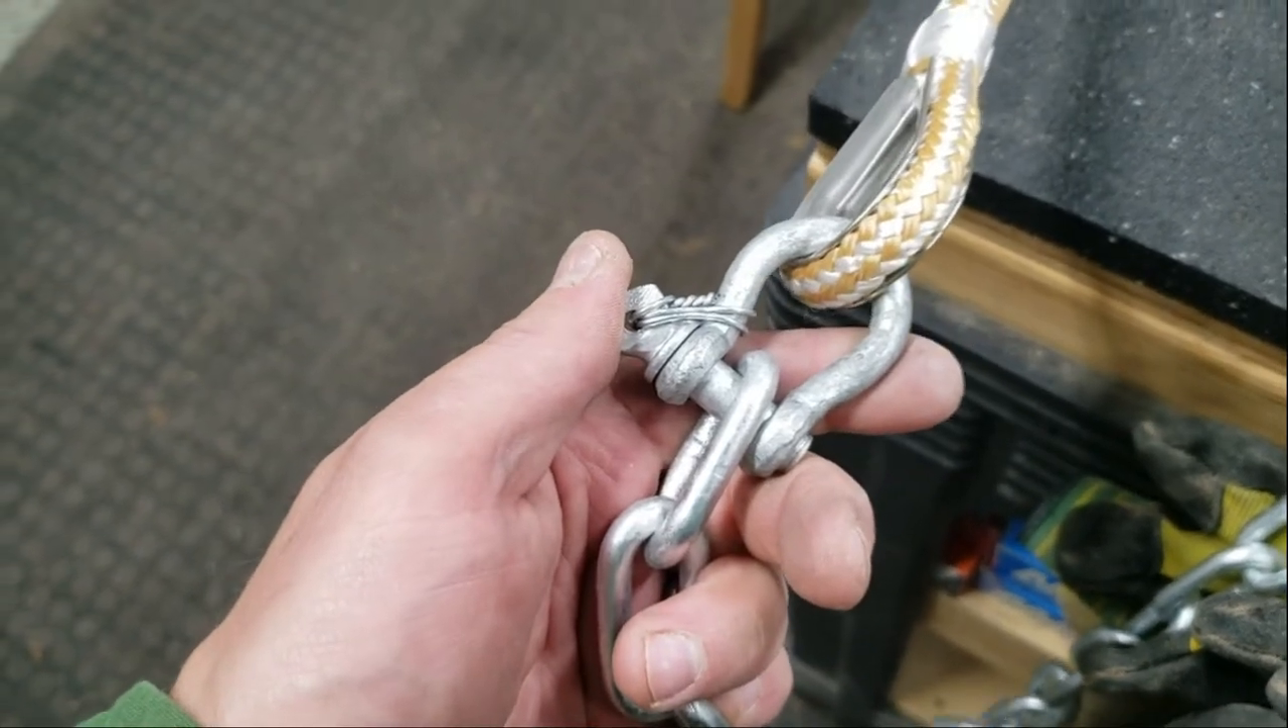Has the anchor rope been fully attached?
Yes.